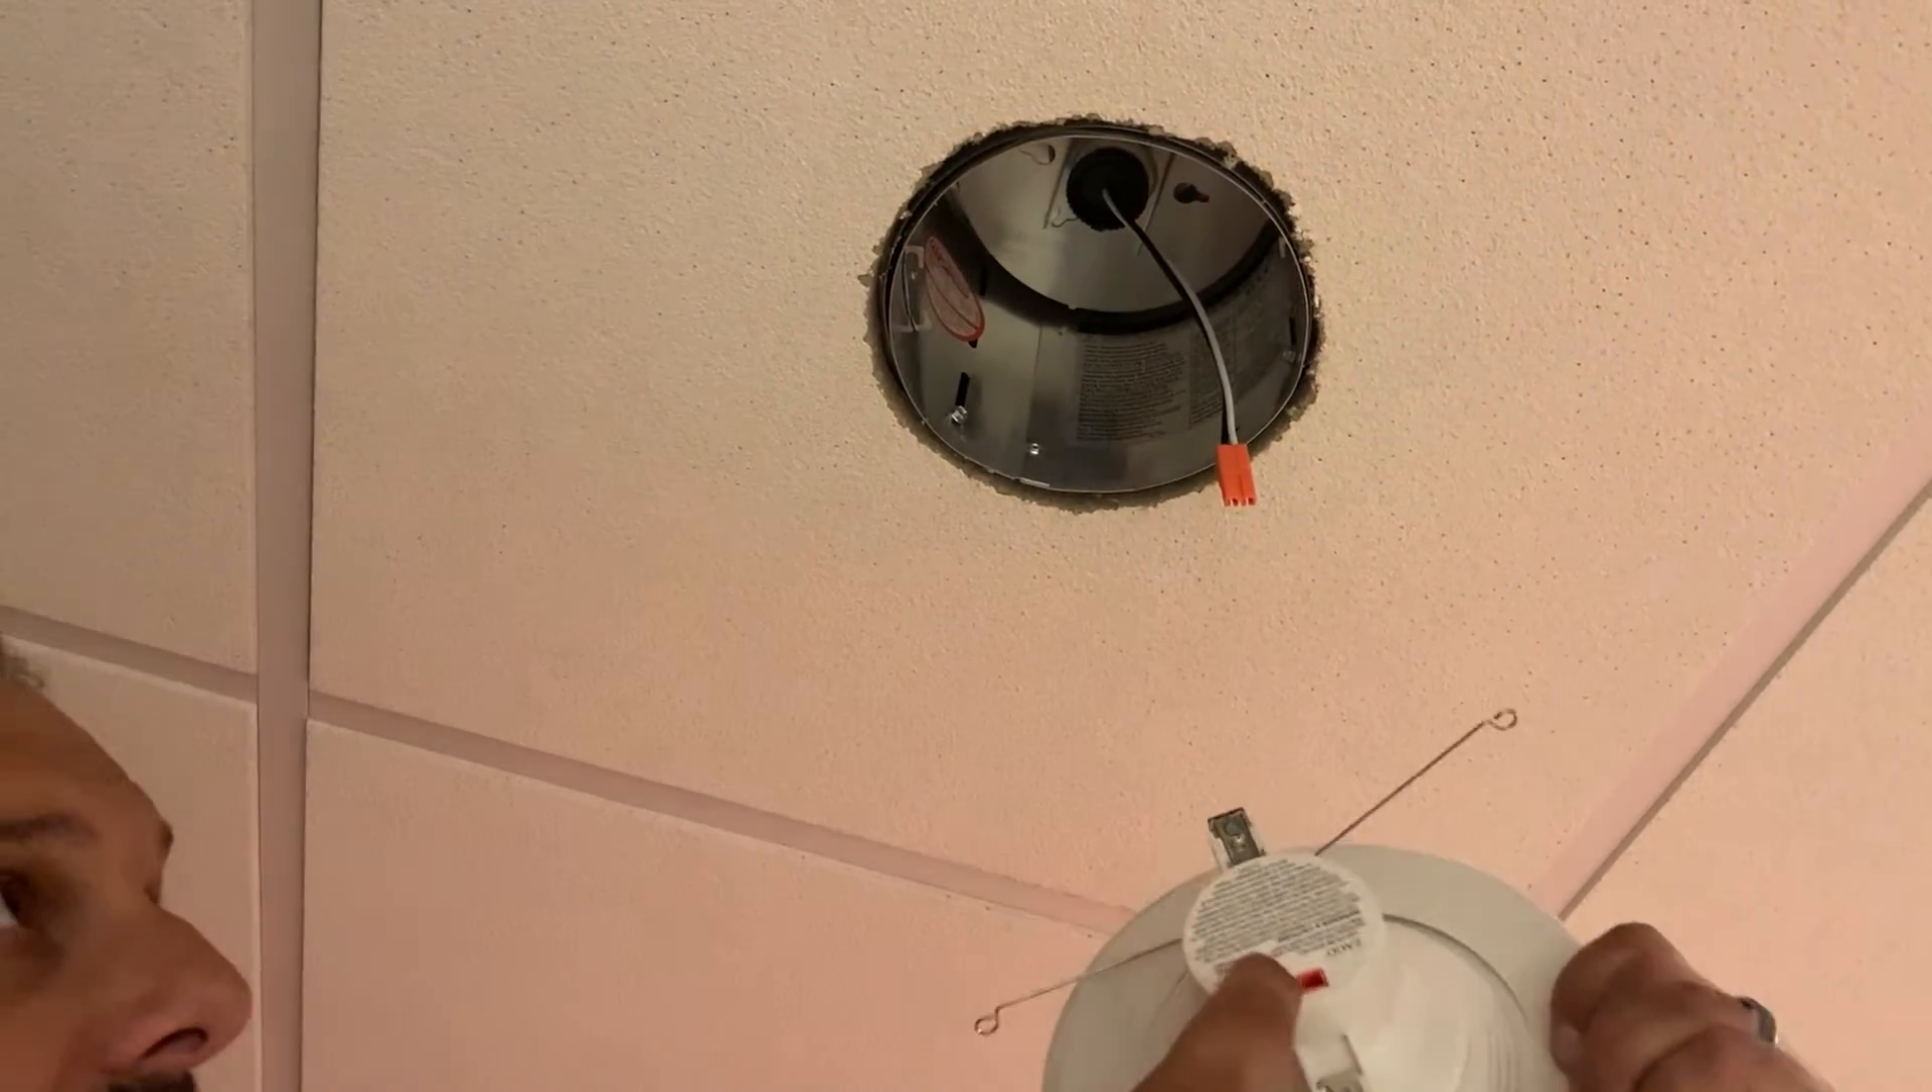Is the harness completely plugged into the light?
No.